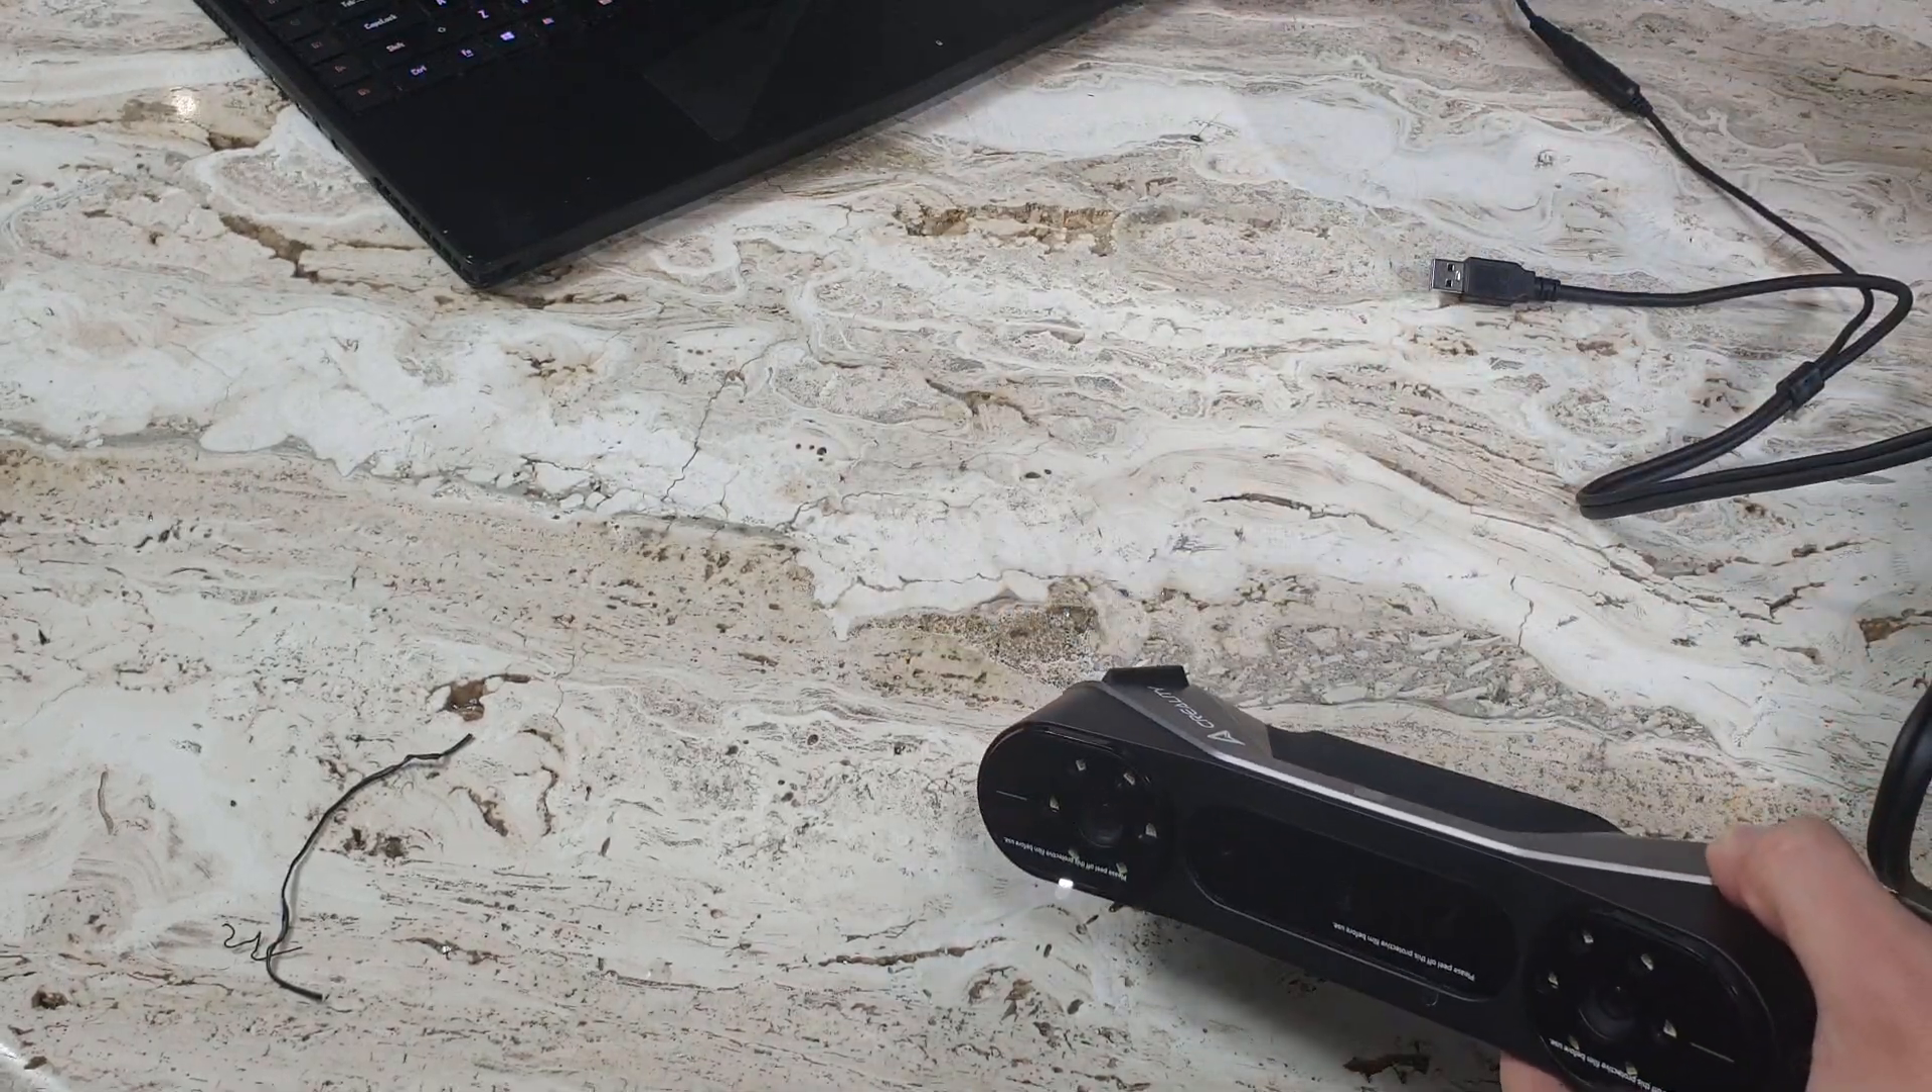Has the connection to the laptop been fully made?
No.